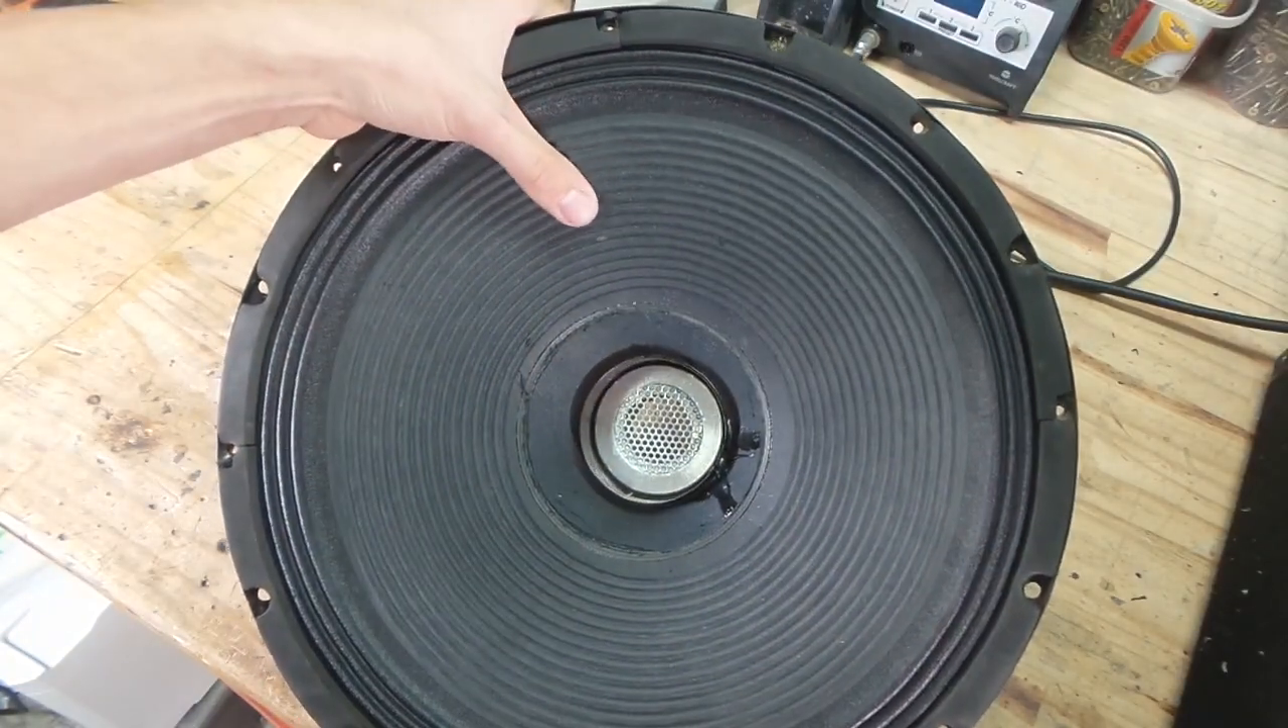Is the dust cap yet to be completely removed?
No.